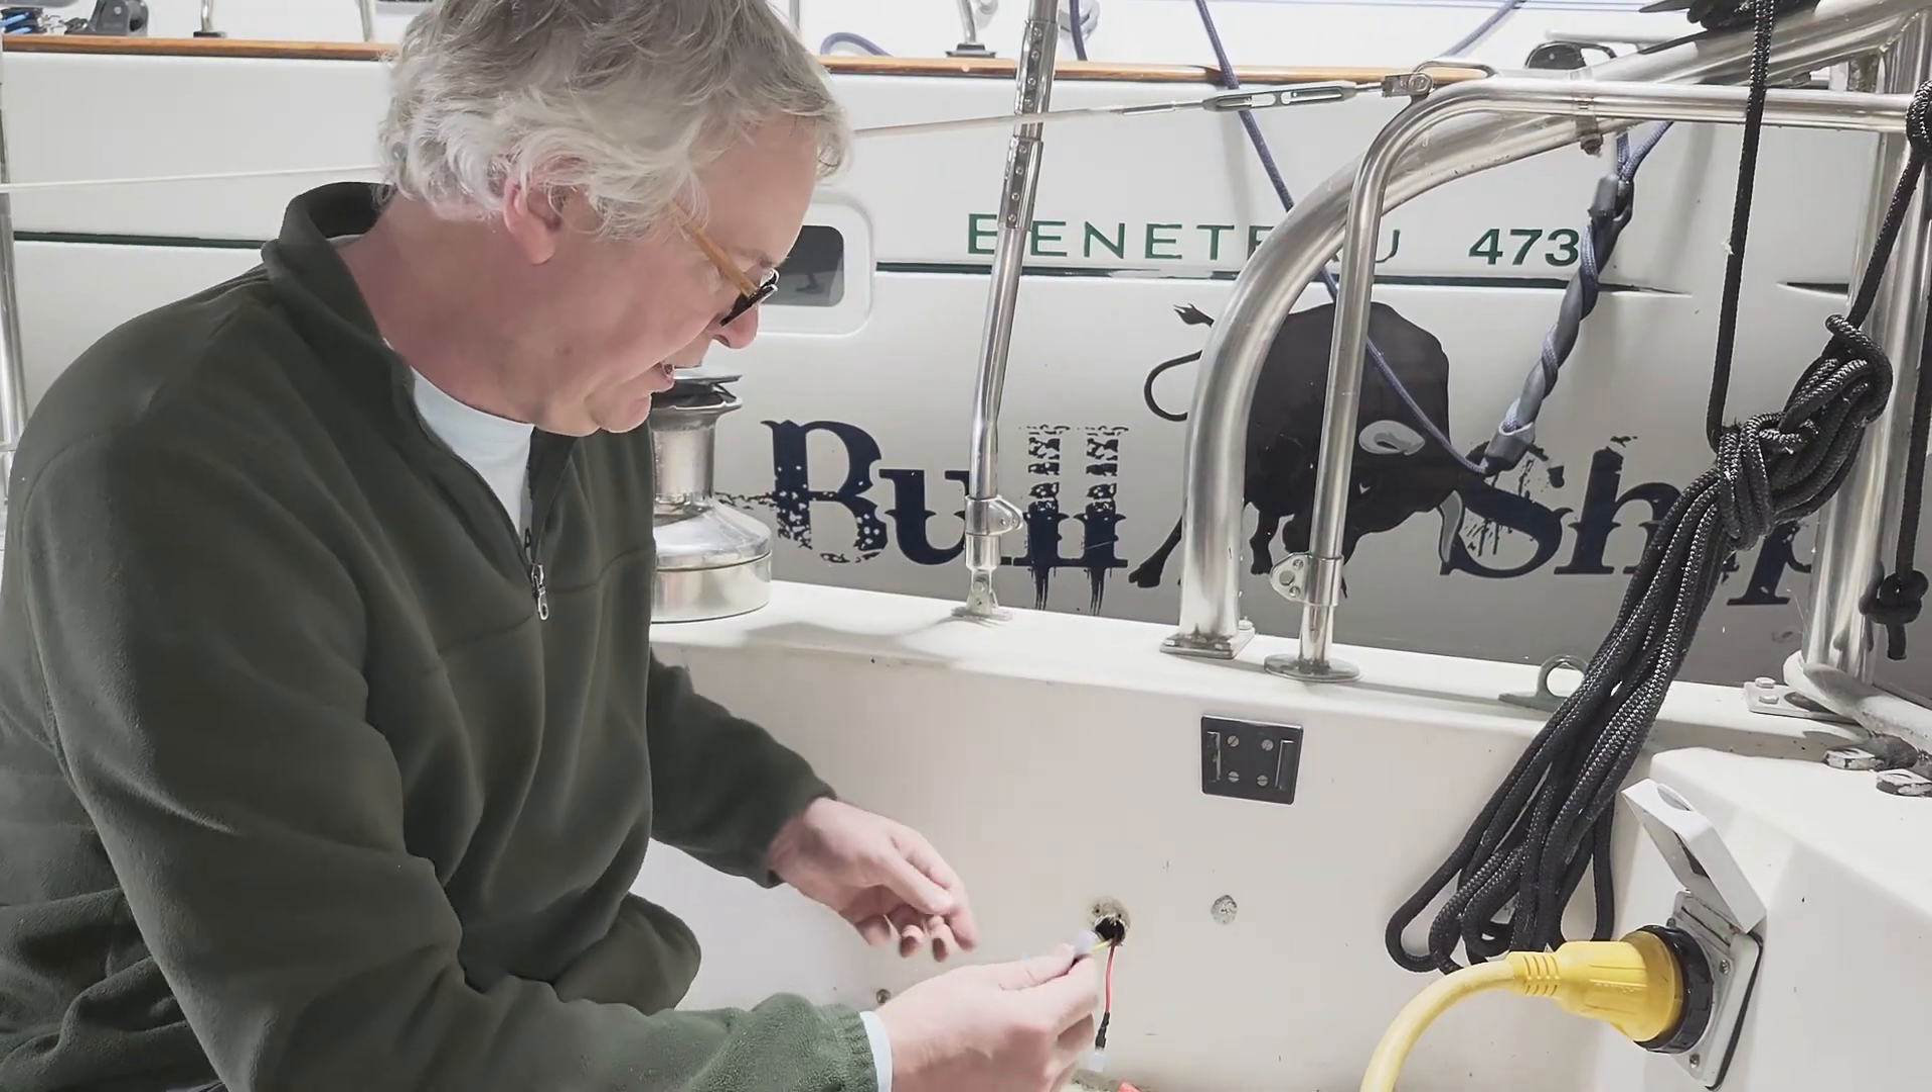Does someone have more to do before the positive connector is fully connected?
Yes.